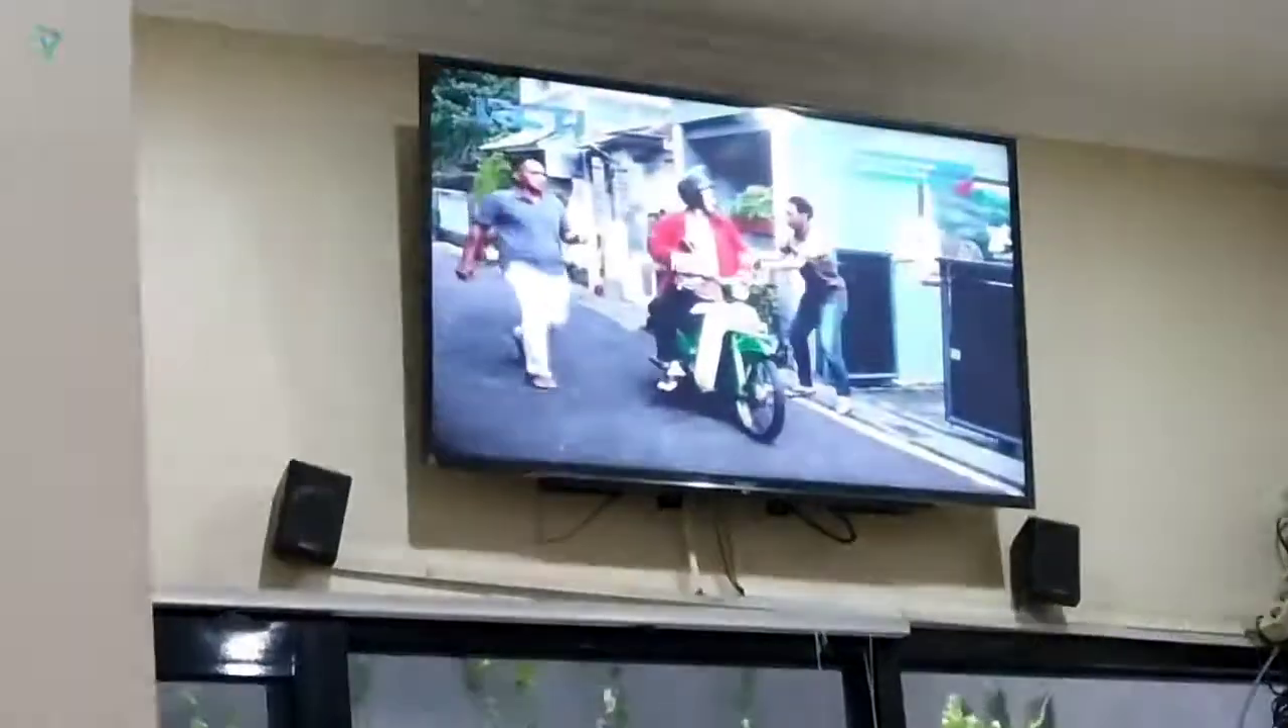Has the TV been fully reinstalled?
Yes.